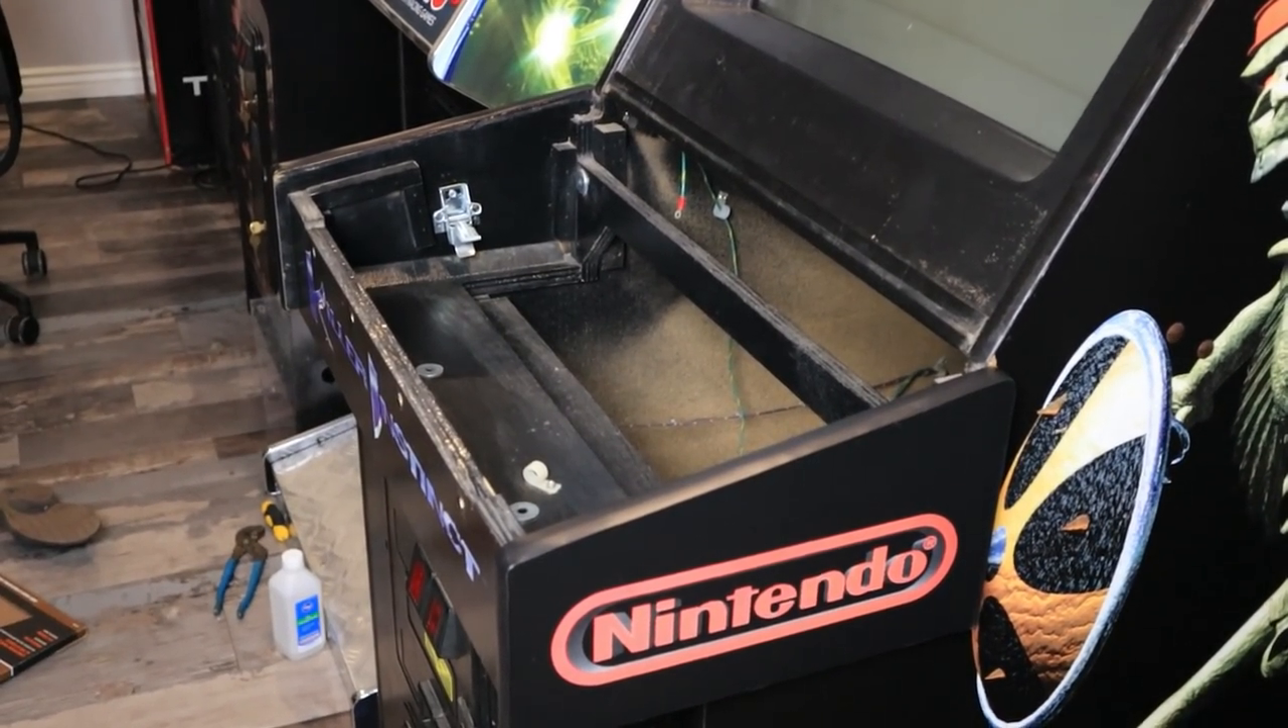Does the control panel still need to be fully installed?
Yes.